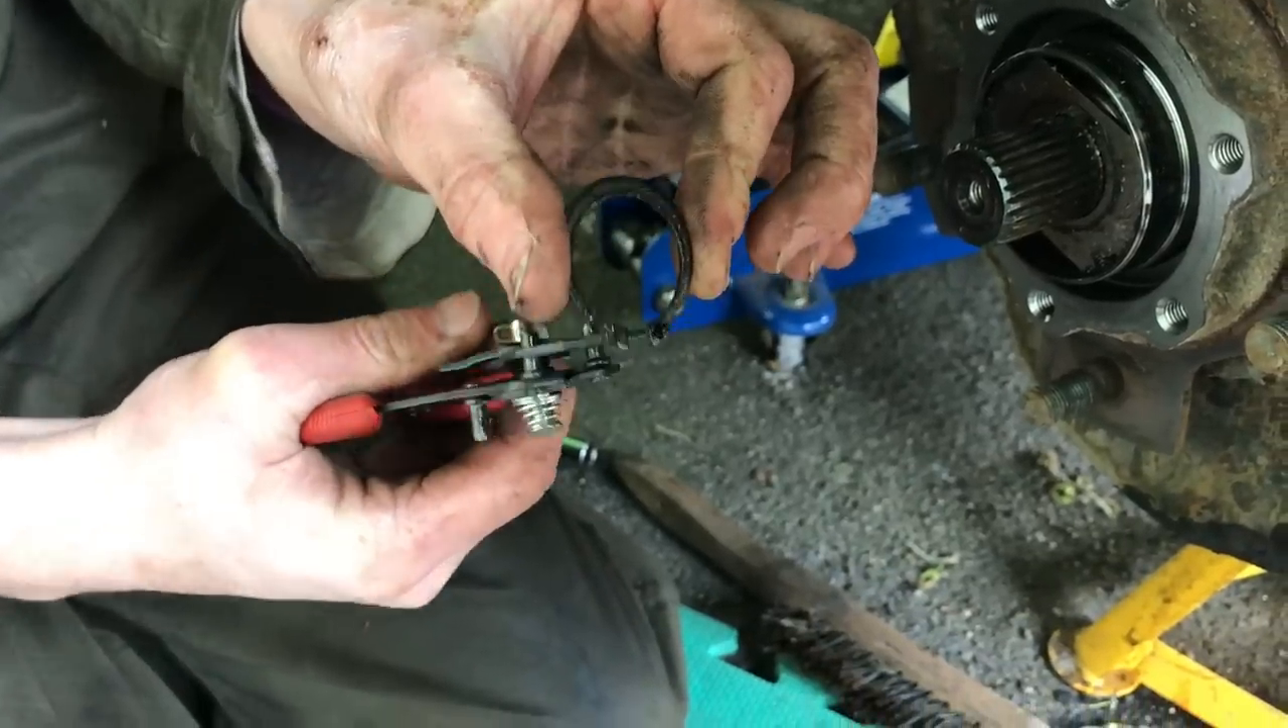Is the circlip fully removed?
Yes.